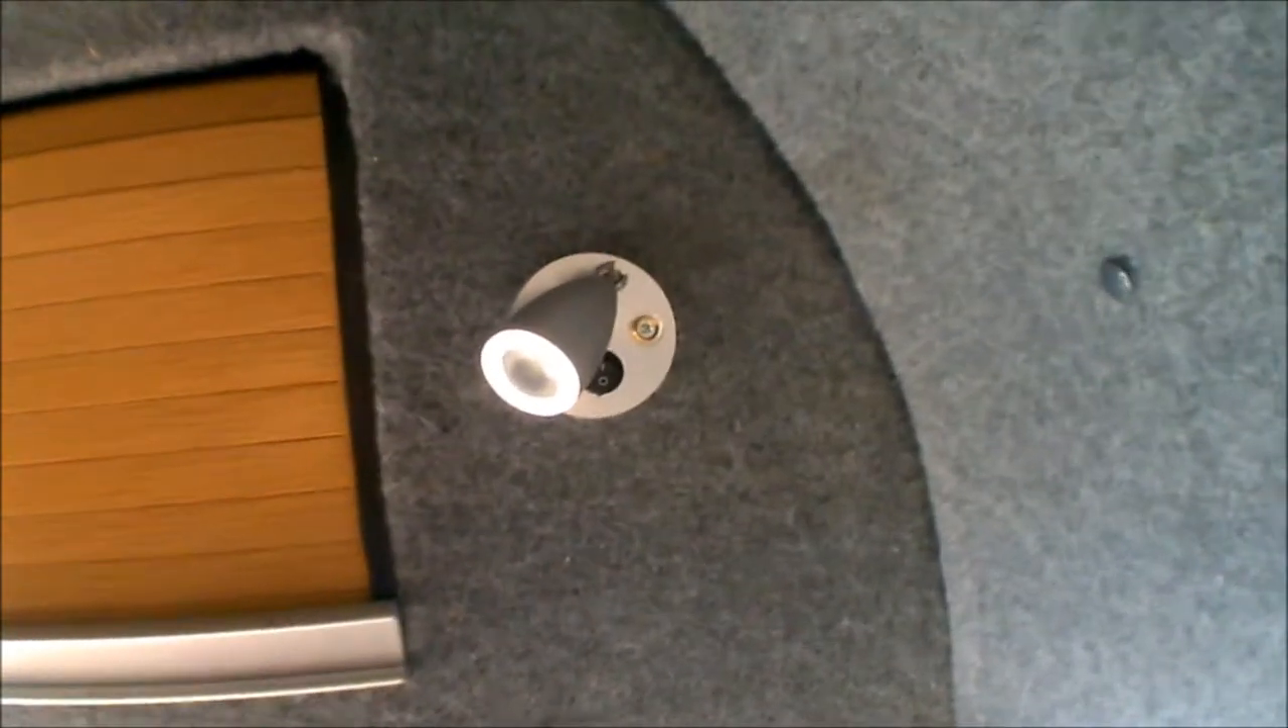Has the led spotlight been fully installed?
Yes.